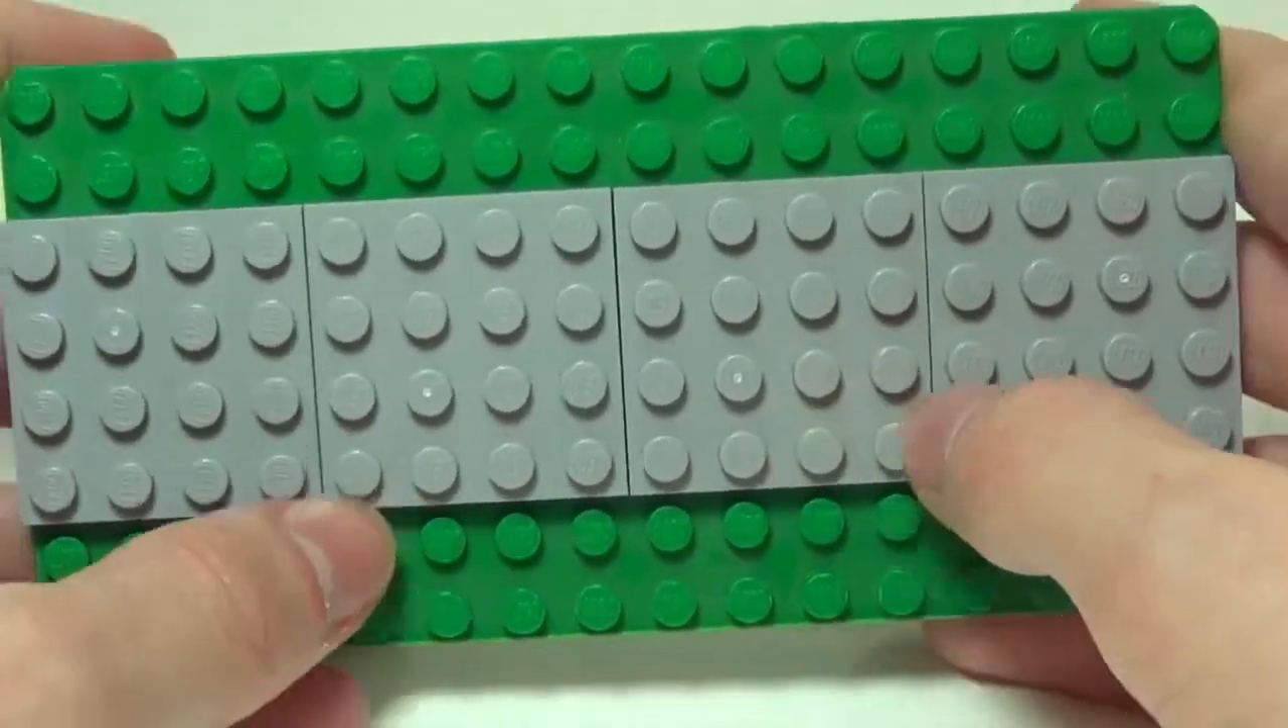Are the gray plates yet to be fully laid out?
No.